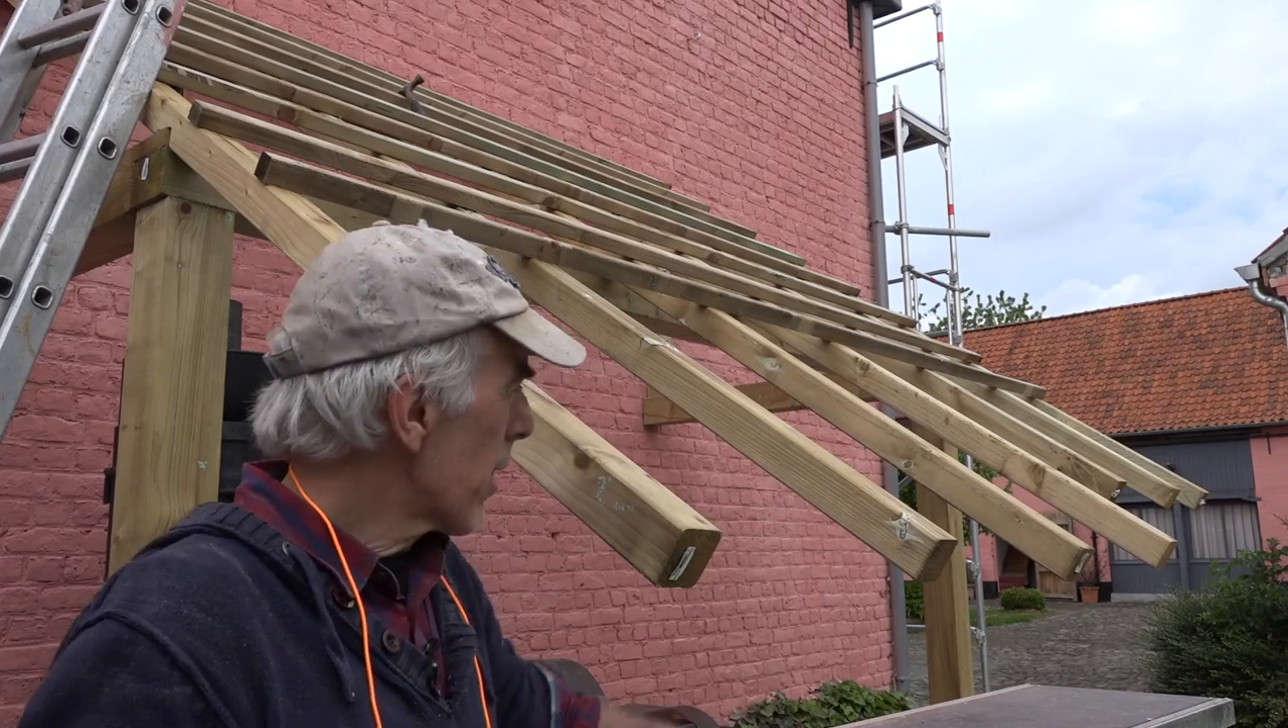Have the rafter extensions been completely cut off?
No.